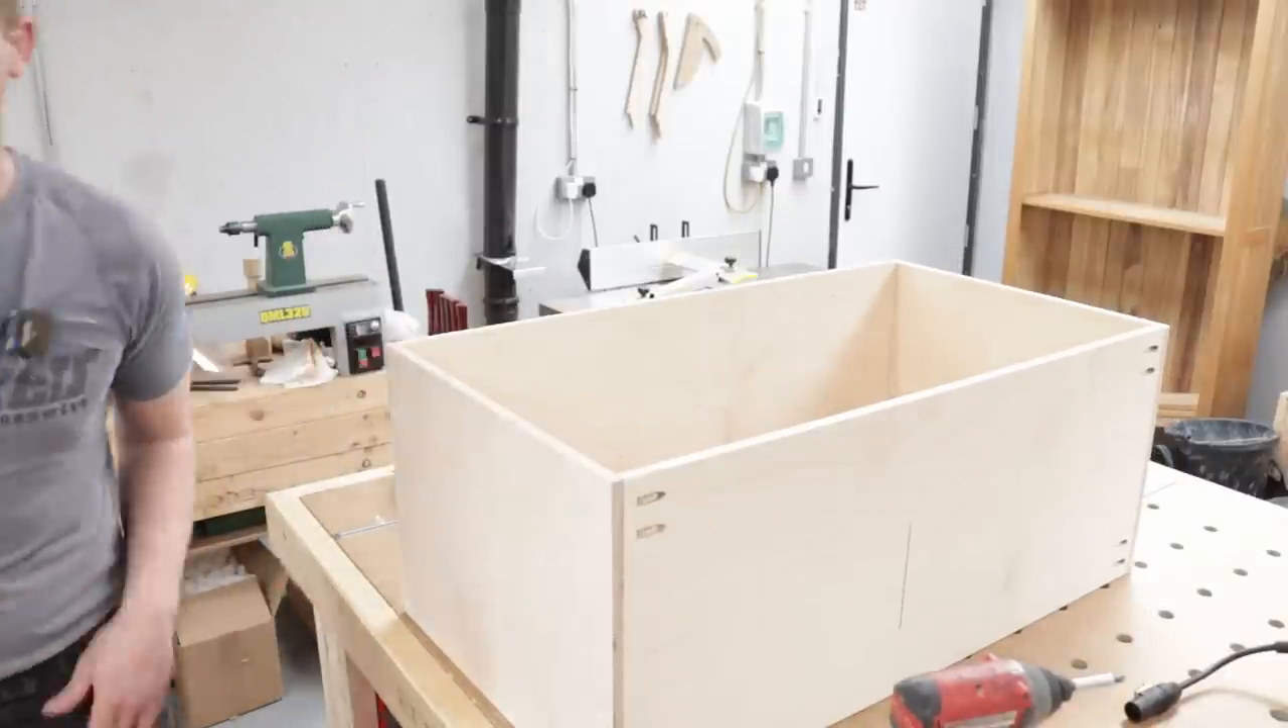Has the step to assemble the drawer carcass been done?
Yes.